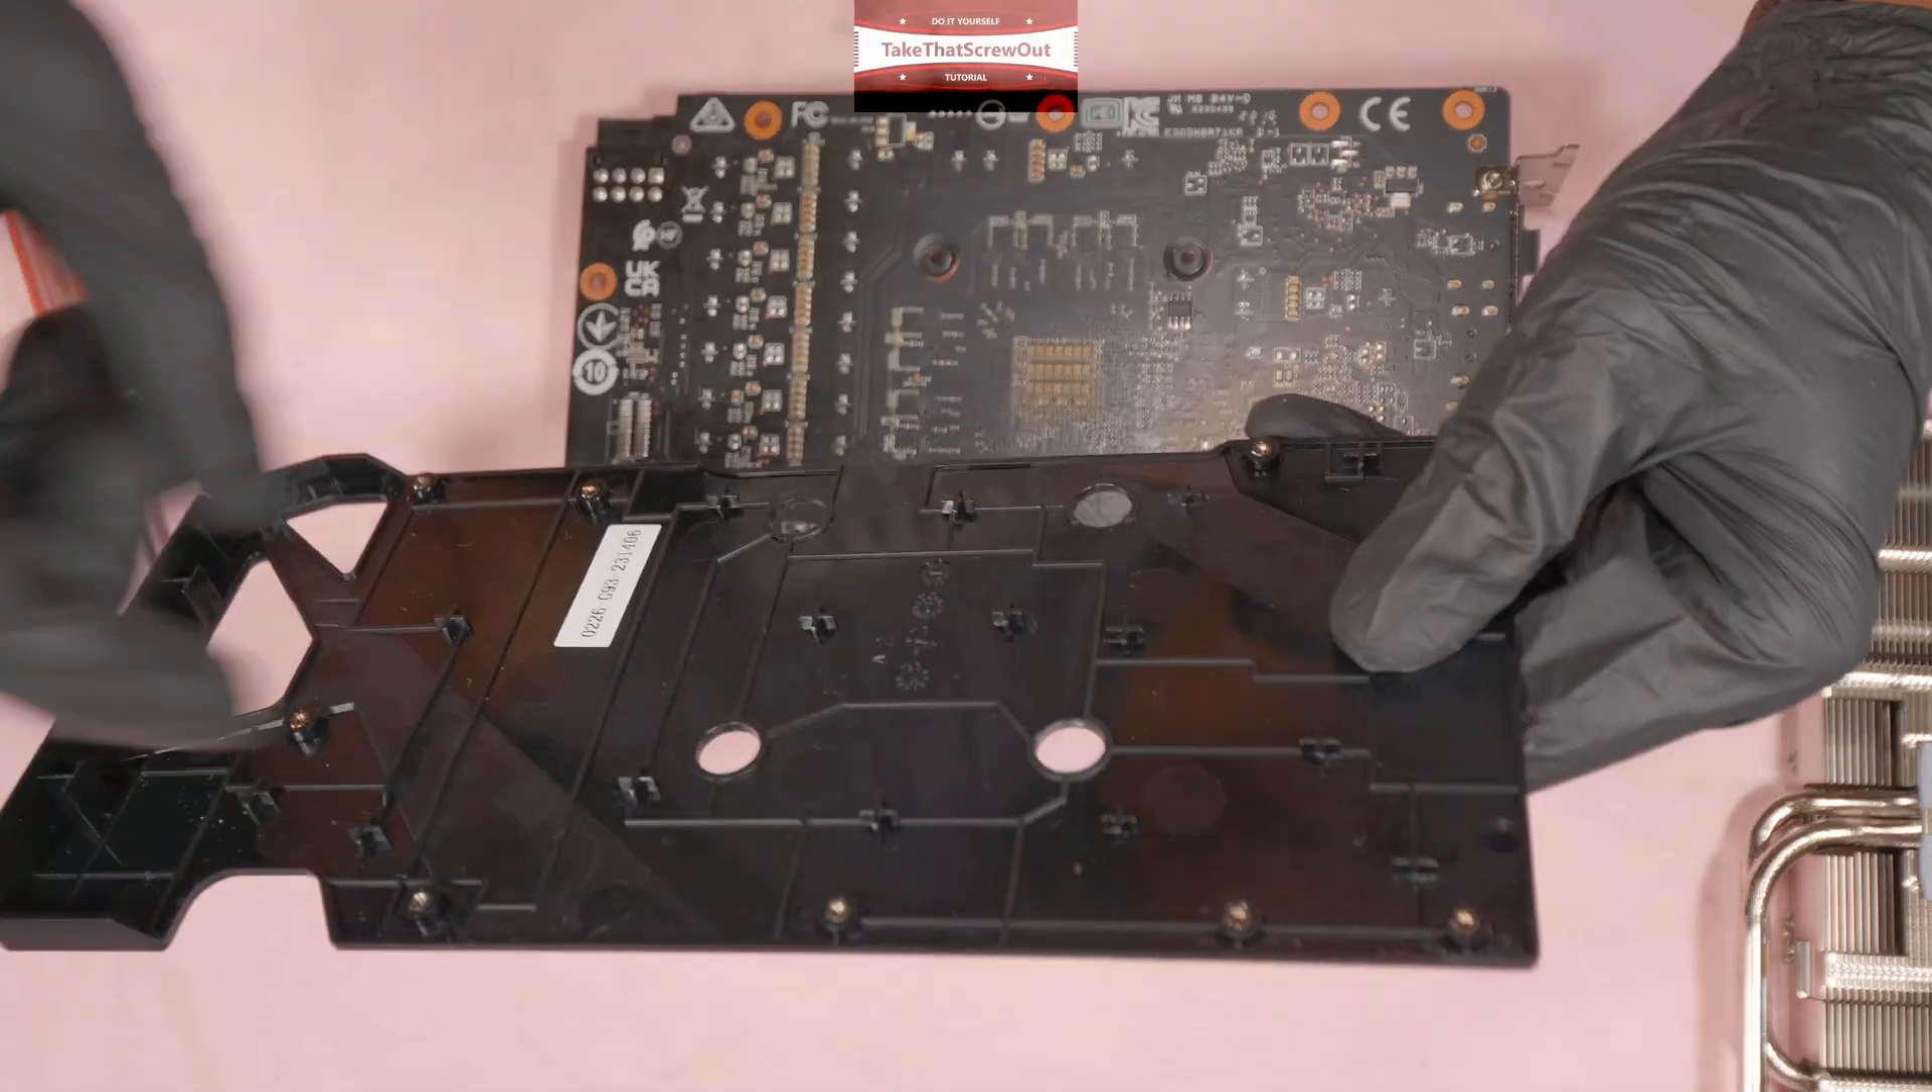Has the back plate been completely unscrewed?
Yes.